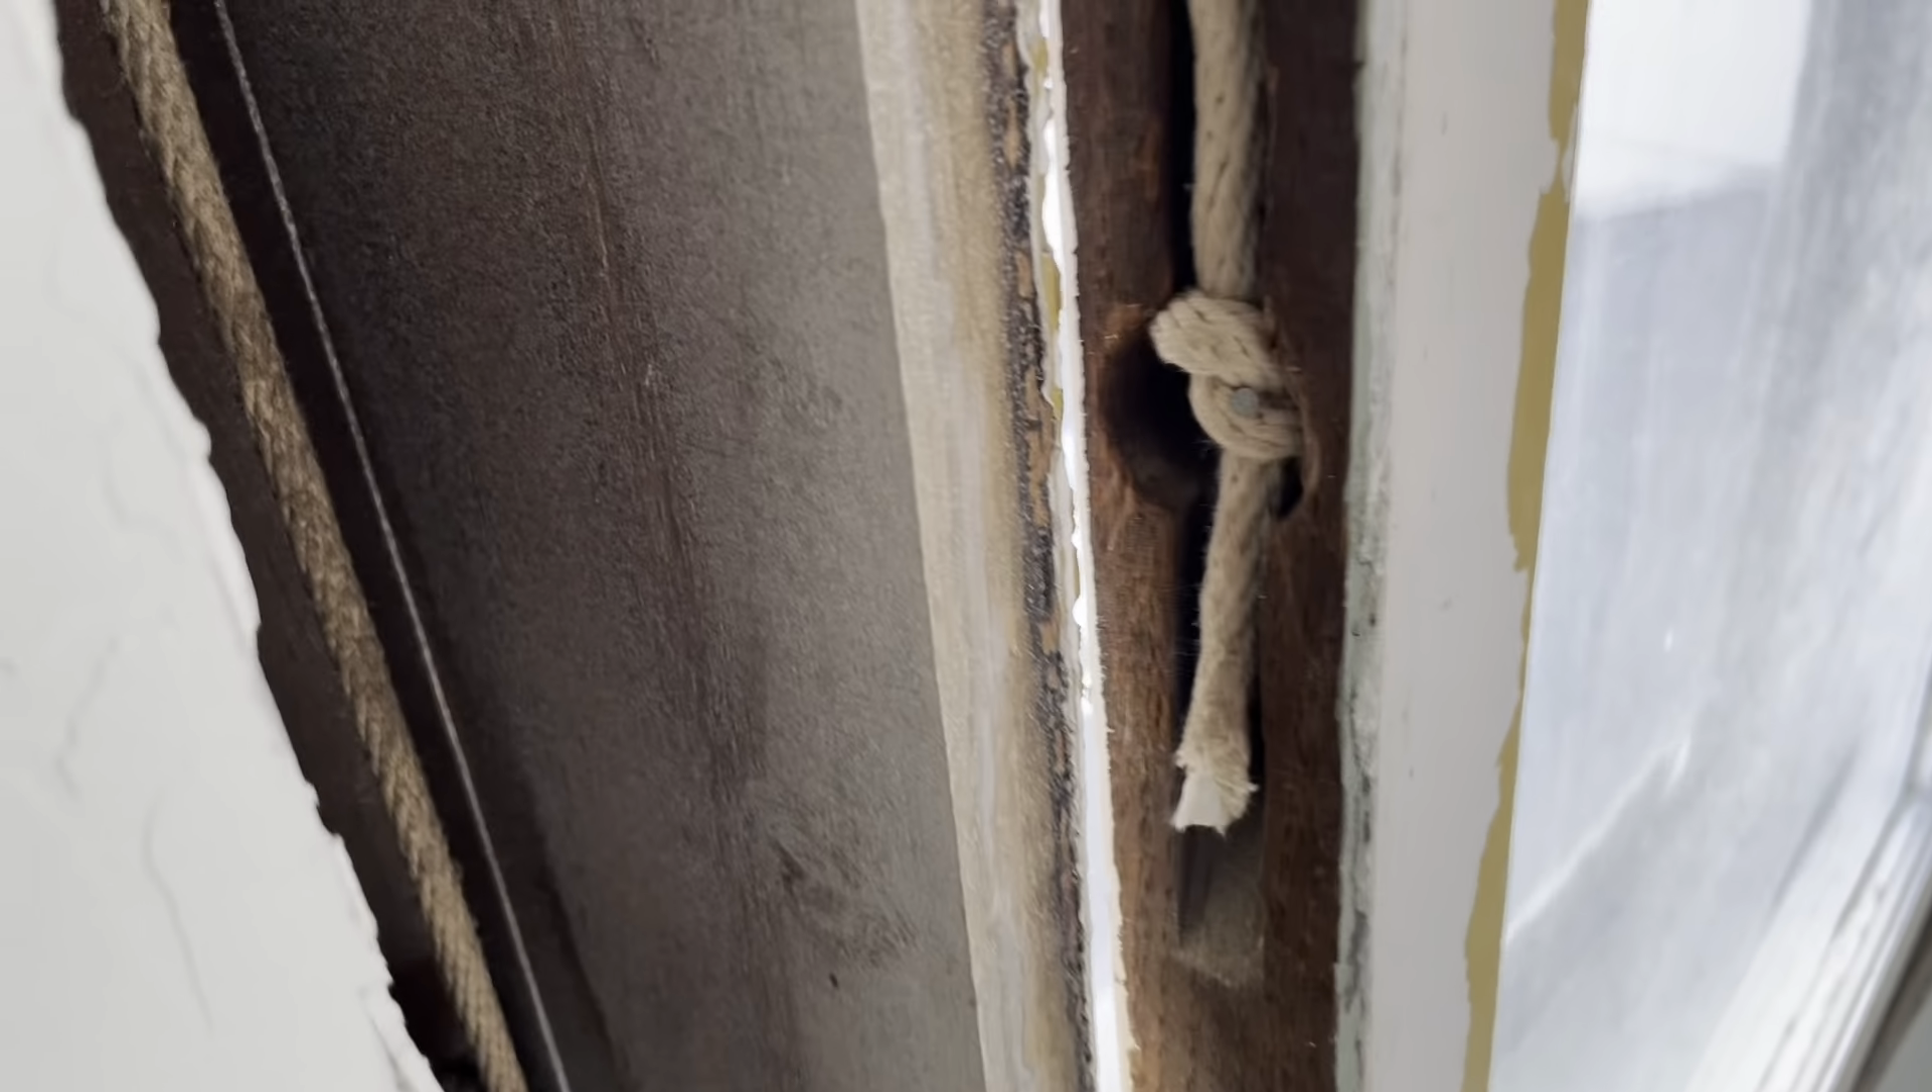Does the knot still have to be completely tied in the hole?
No.